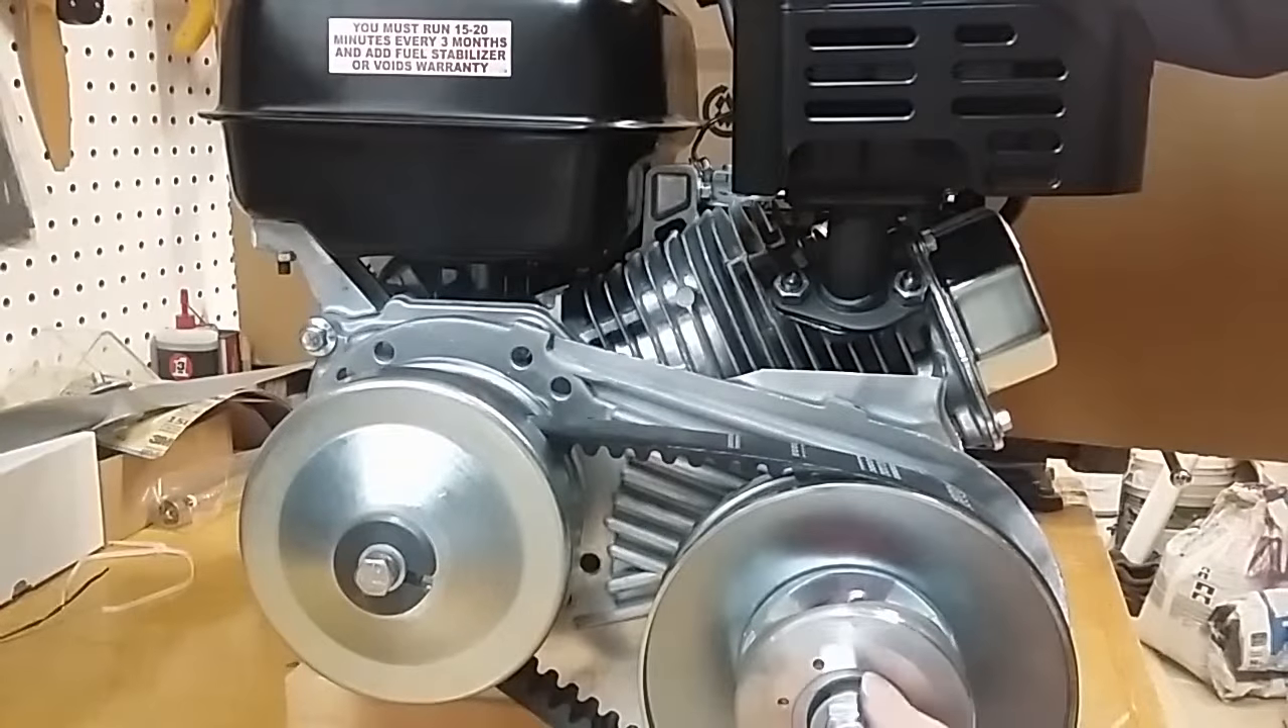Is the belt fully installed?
Yes.